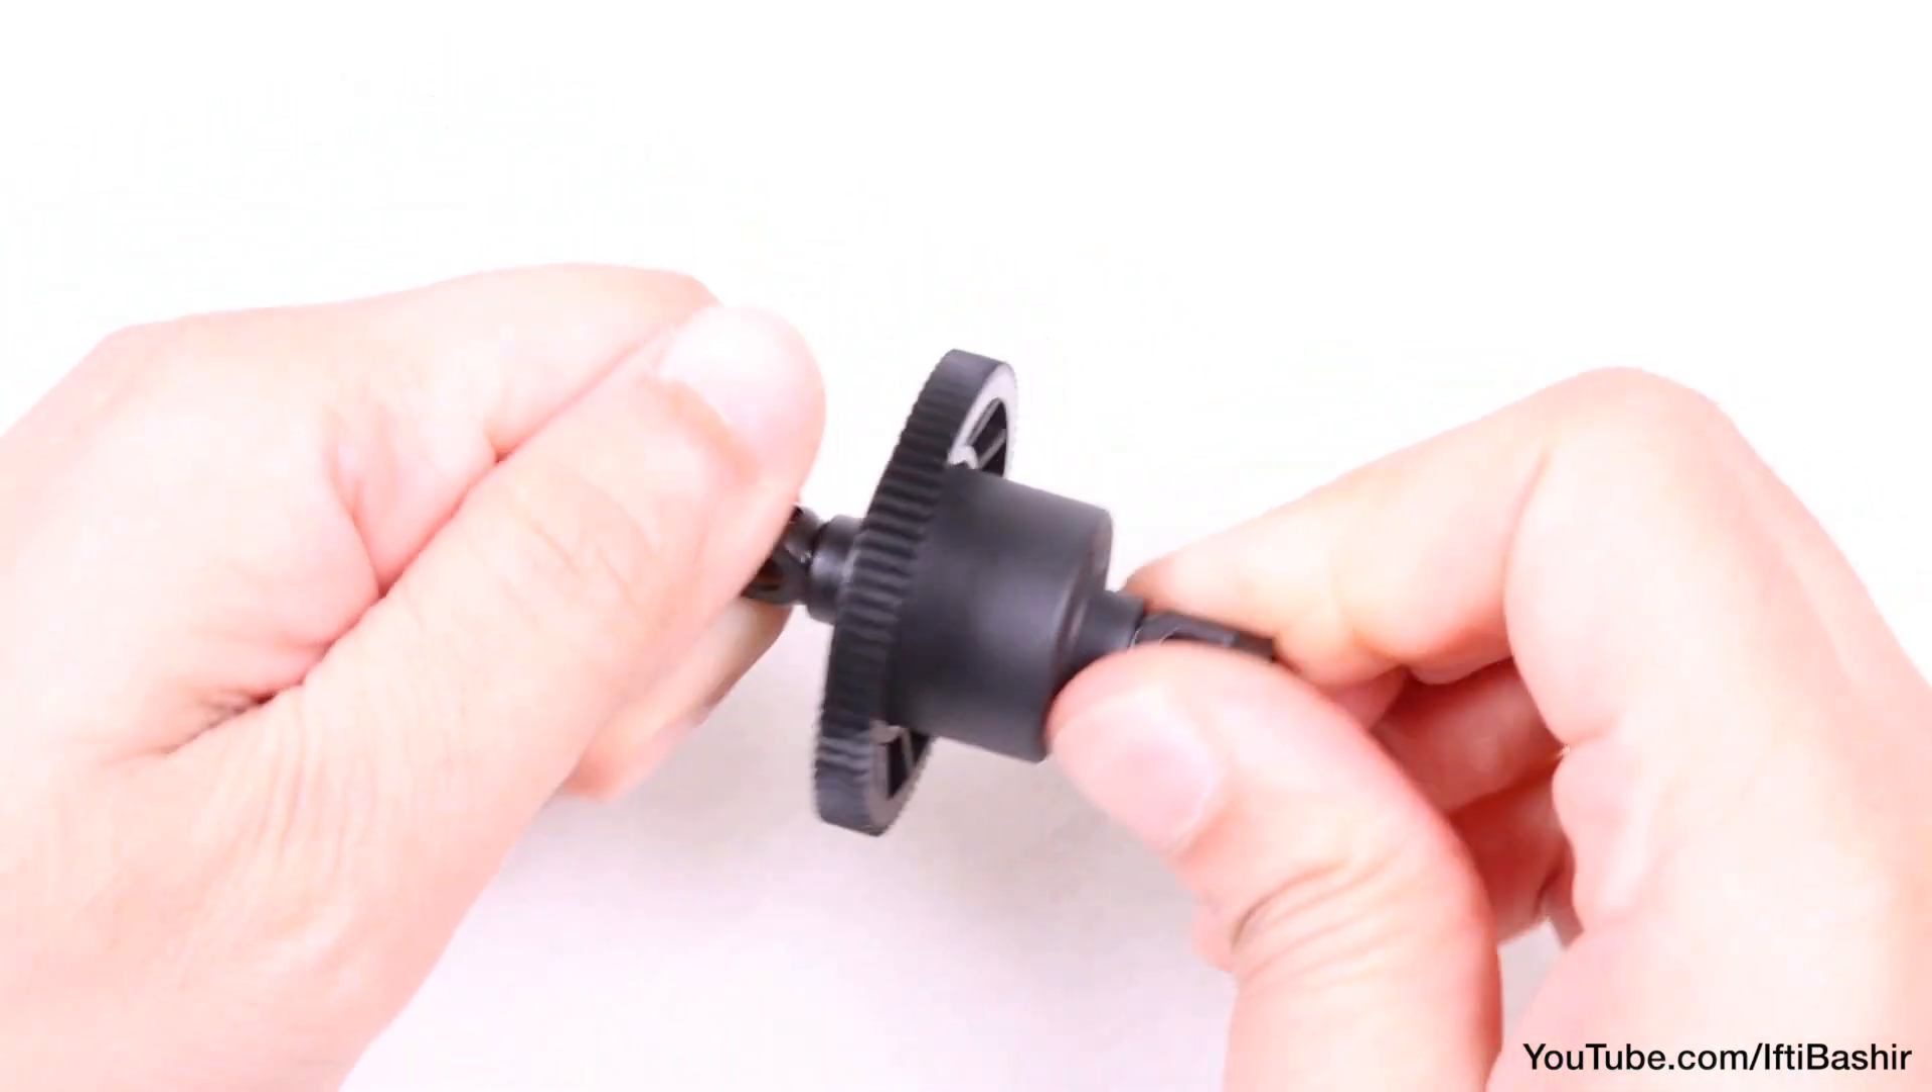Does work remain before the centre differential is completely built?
No.